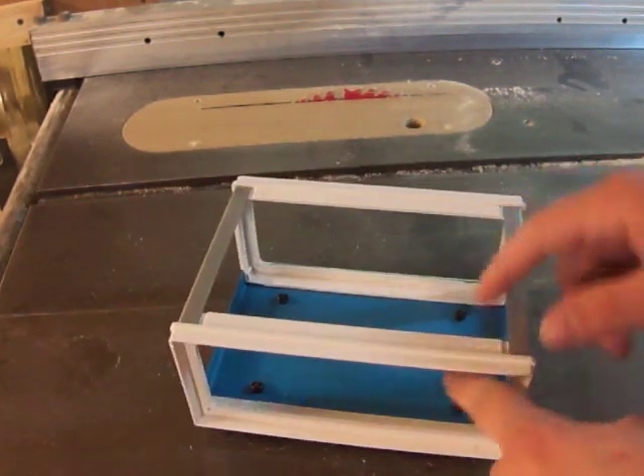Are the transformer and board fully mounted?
No.